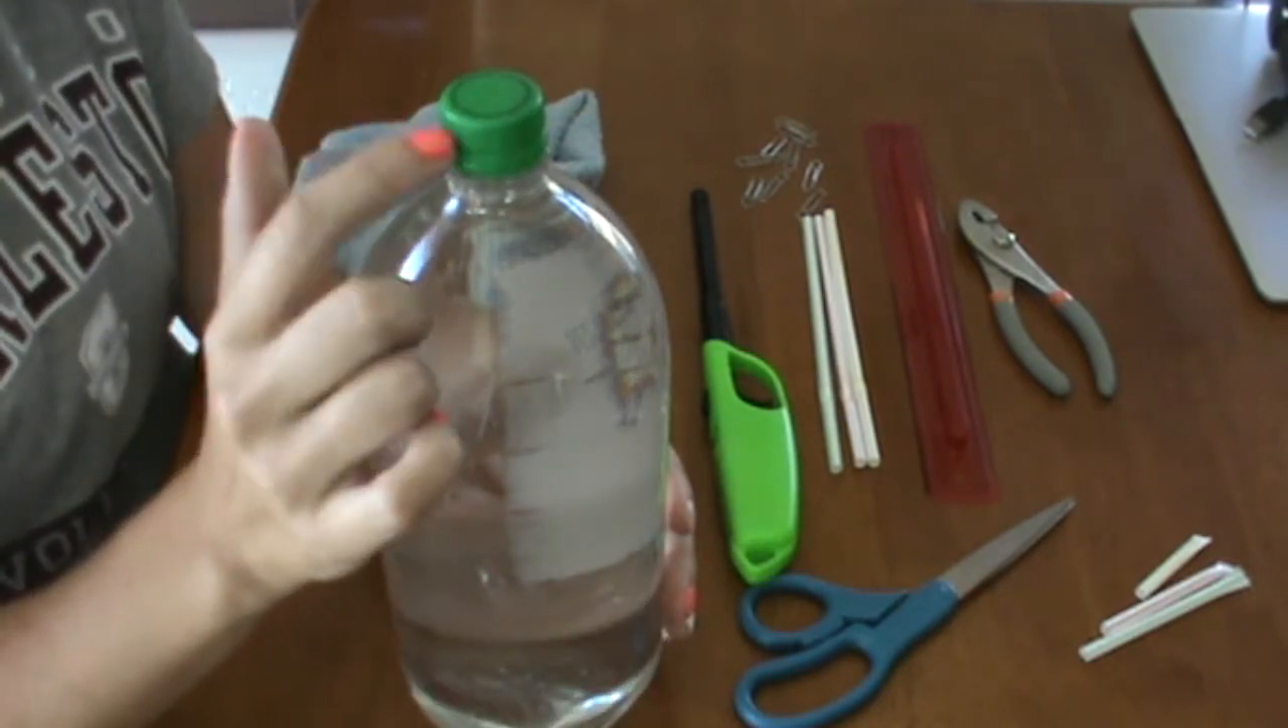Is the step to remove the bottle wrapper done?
Yes.